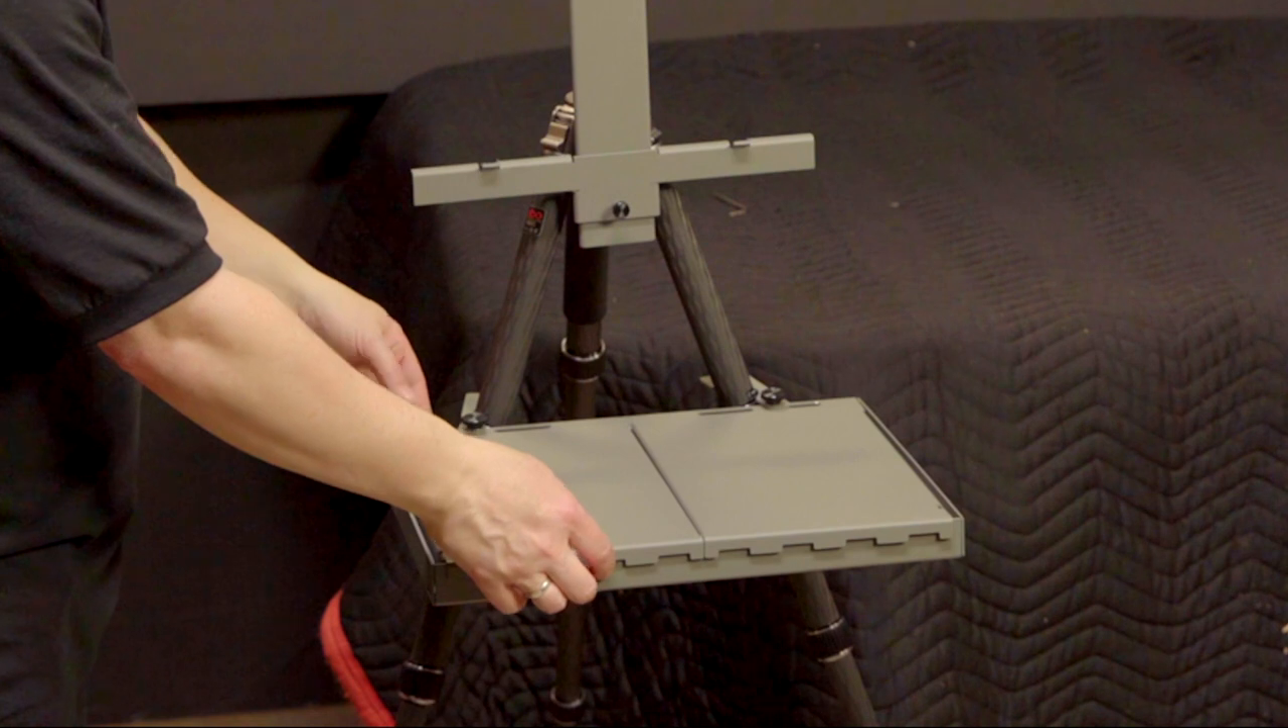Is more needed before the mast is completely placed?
No.